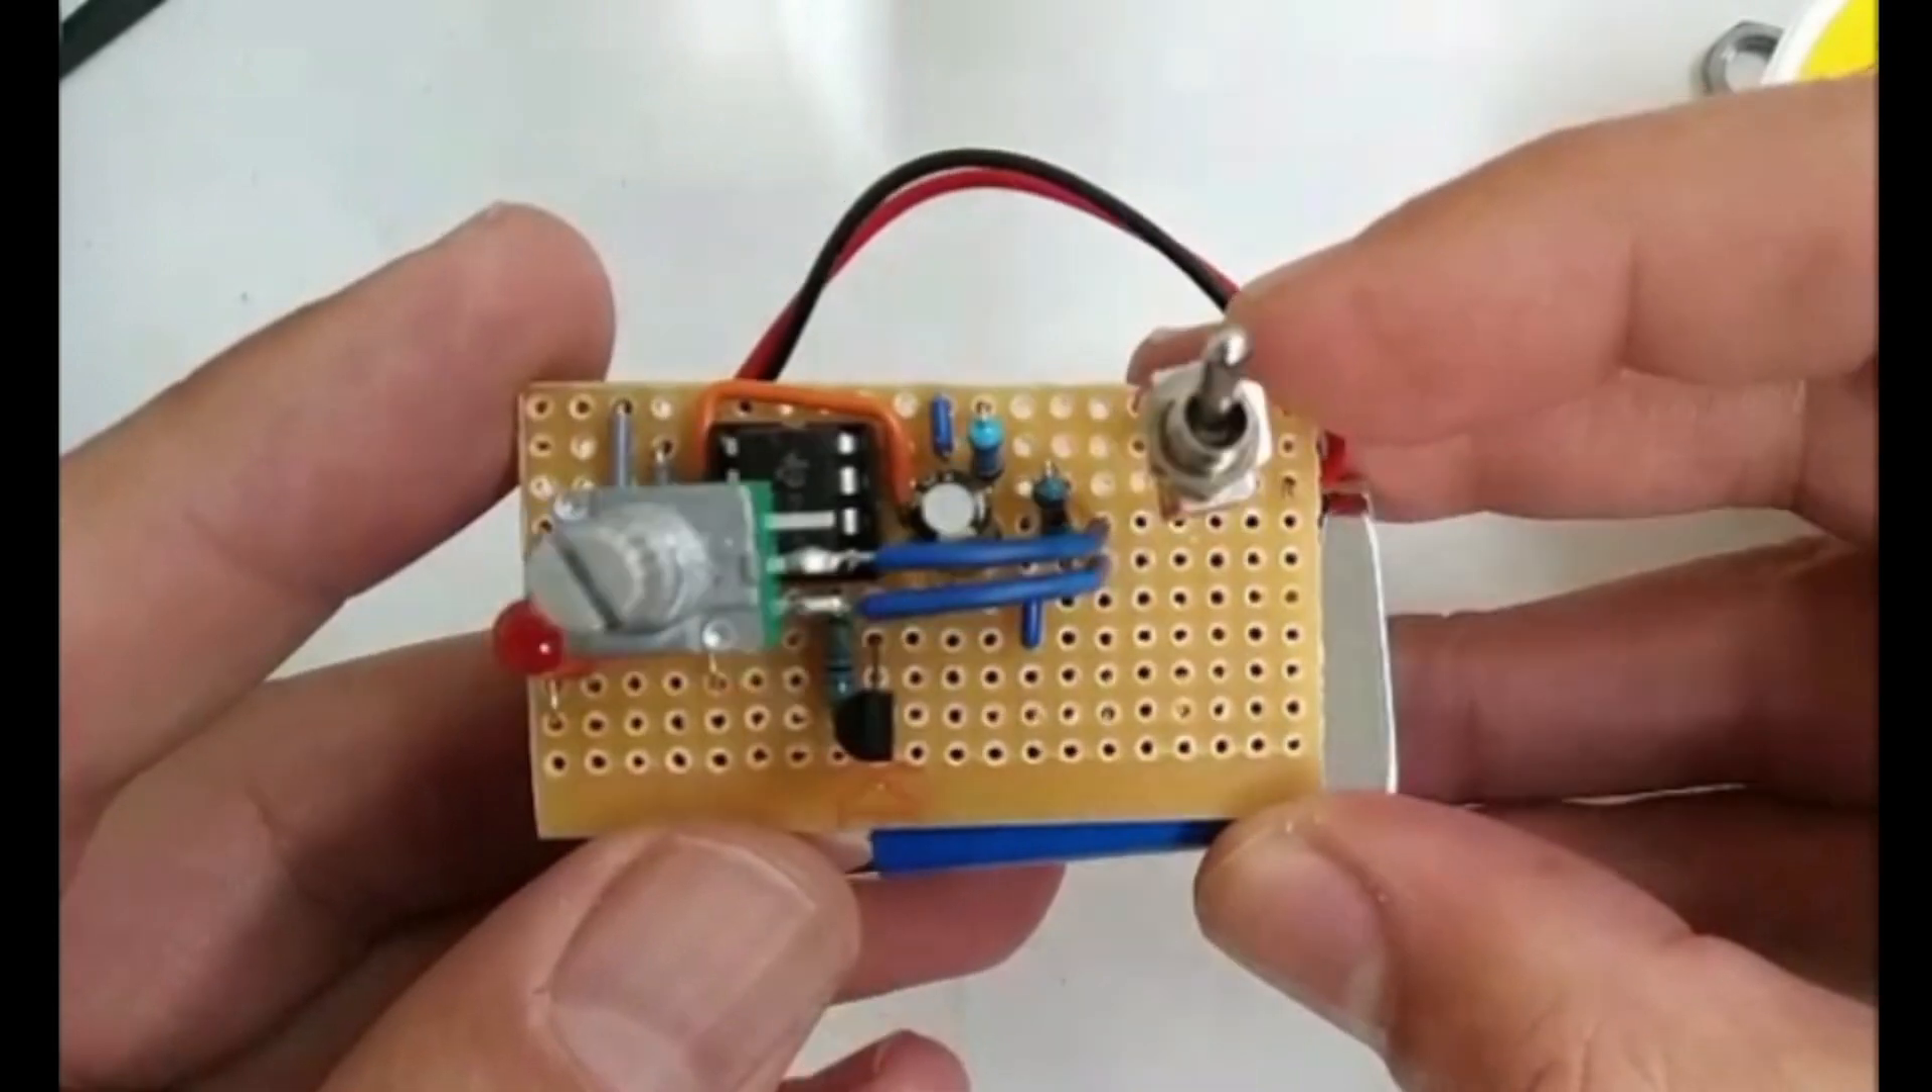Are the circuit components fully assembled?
Yes.